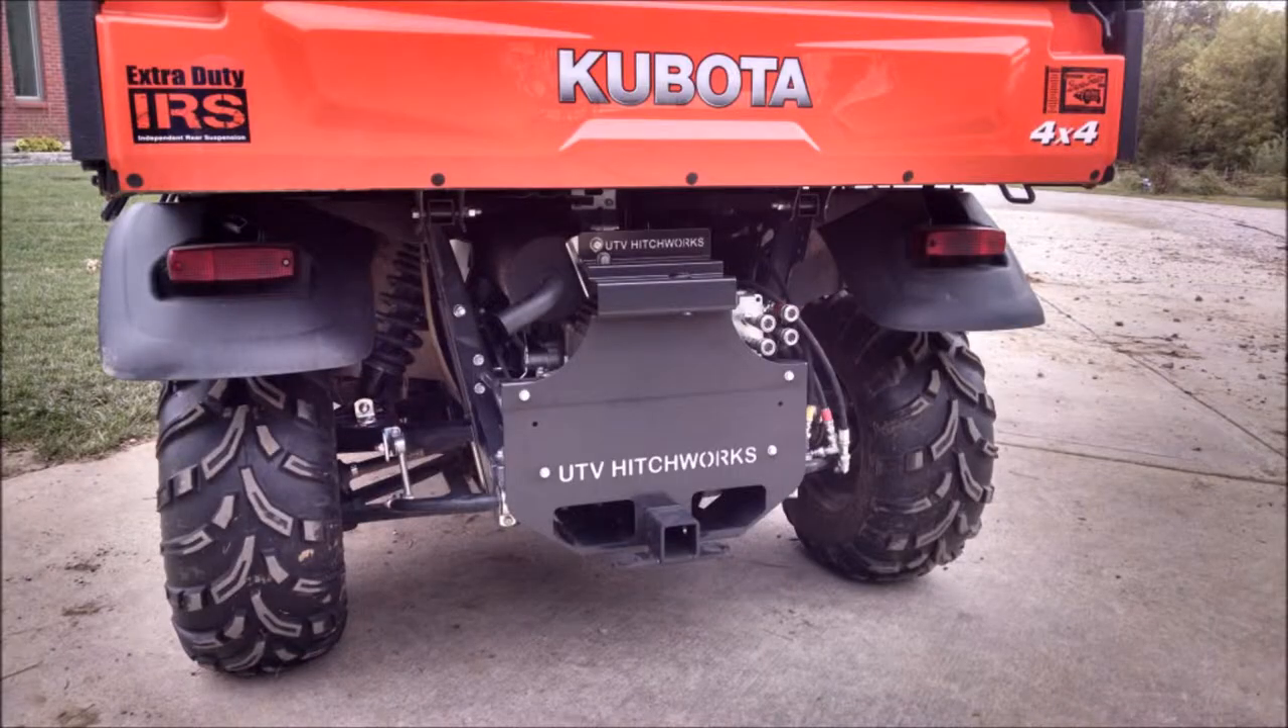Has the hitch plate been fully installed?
Yes.